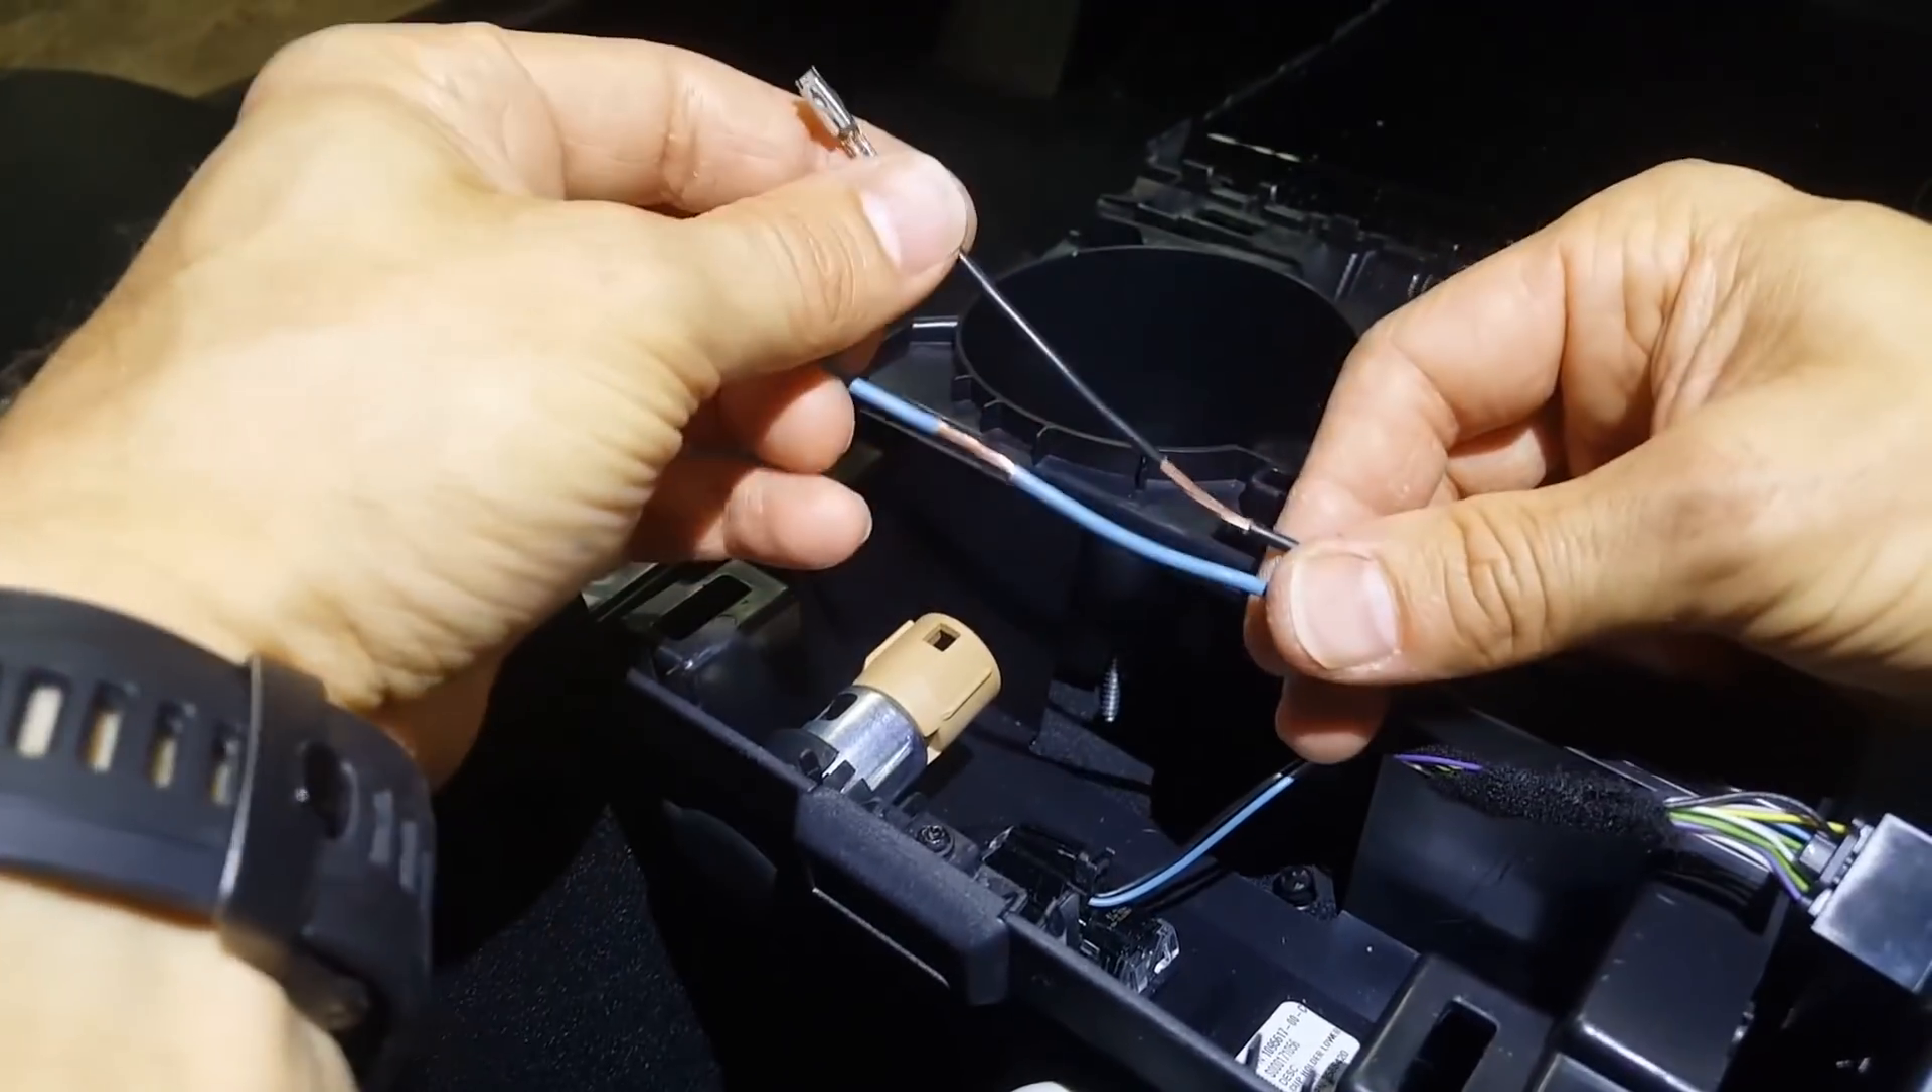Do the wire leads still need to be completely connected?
Yes.